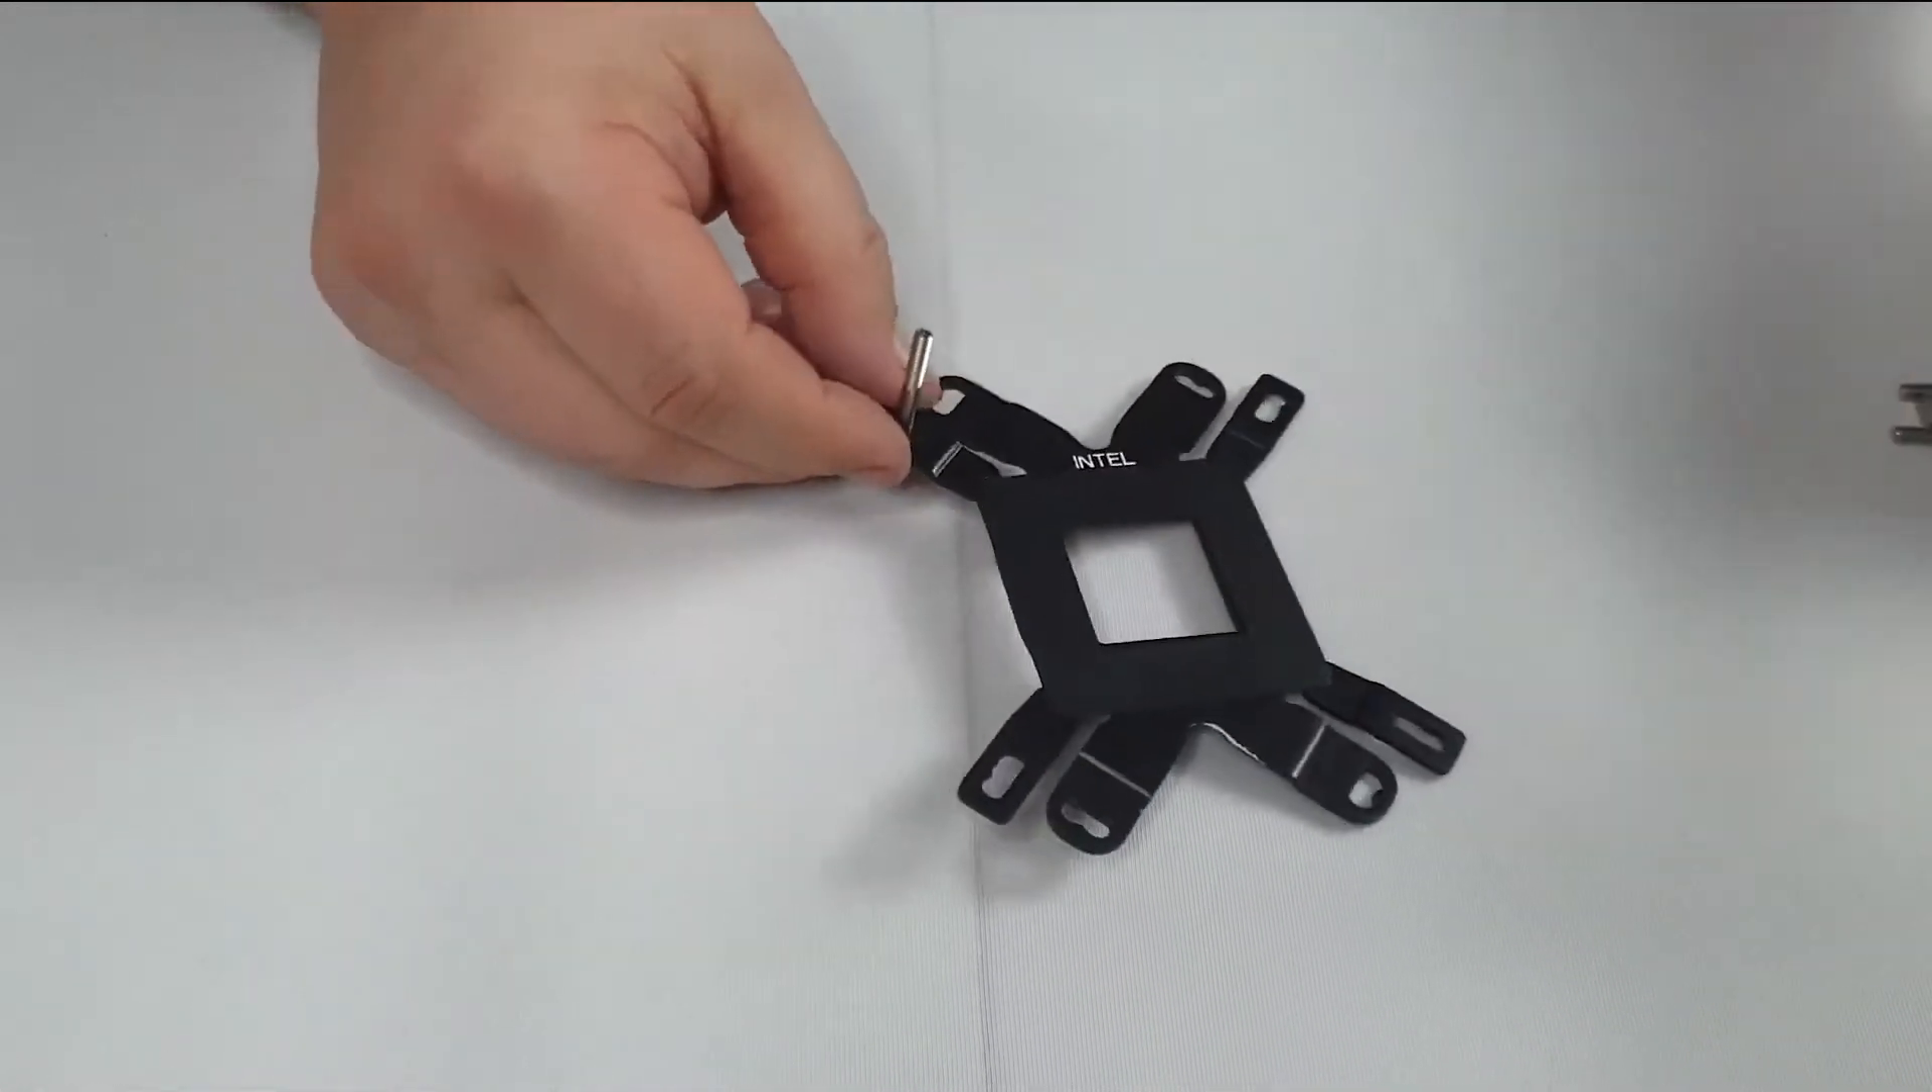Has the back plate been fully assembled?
No.